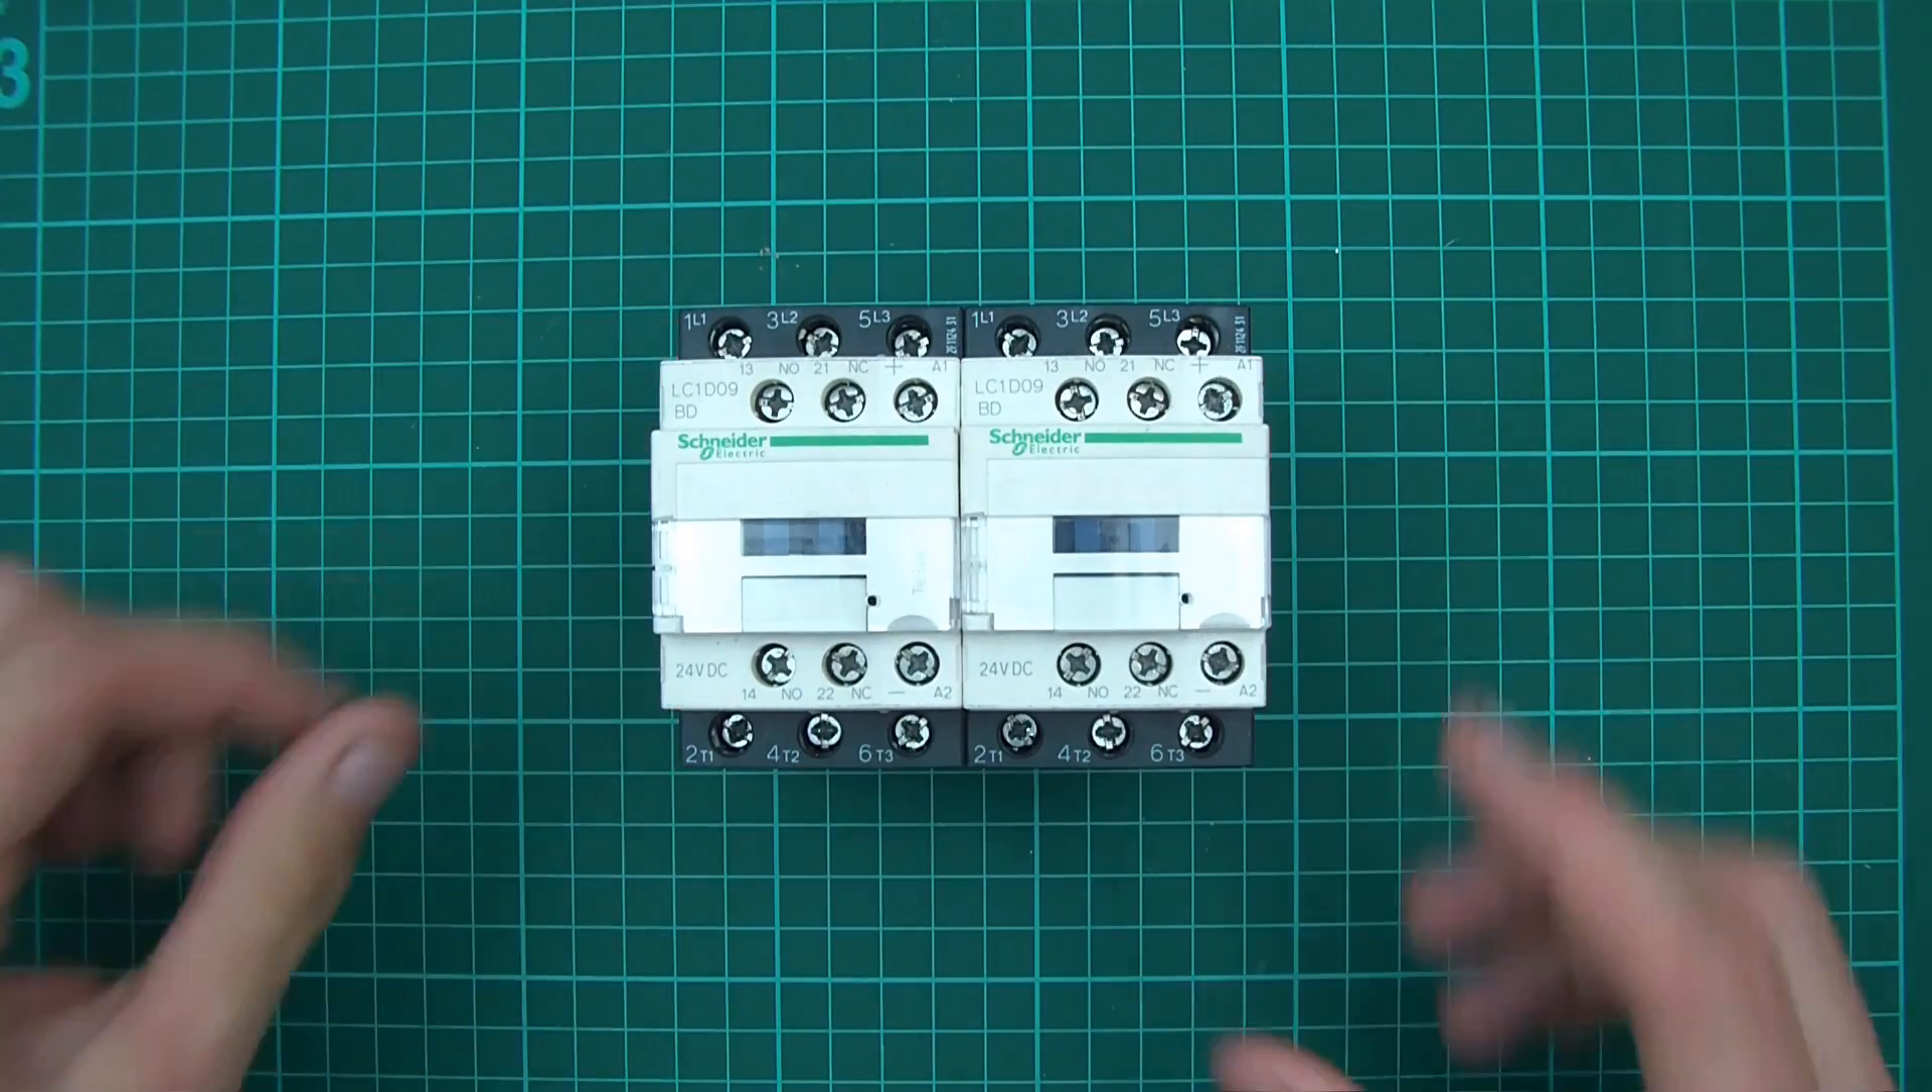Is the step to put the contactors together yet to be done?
No.